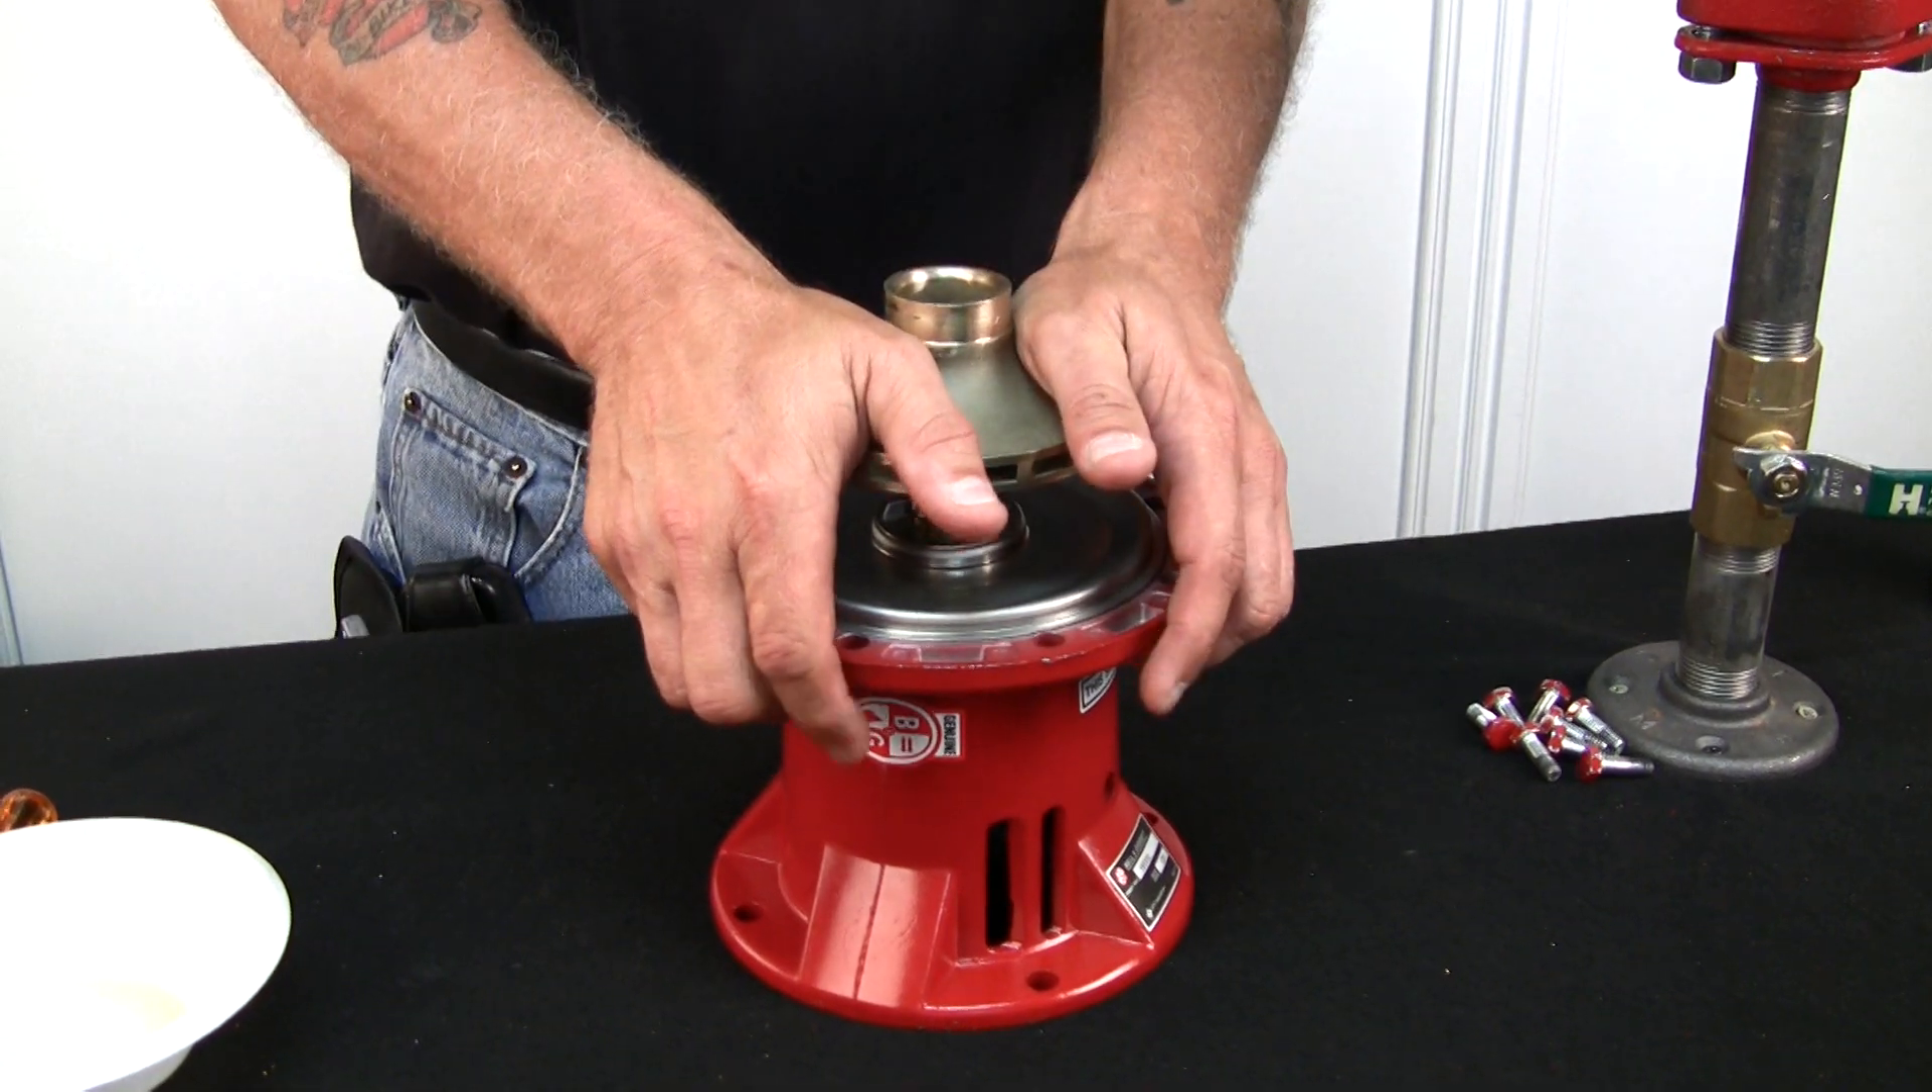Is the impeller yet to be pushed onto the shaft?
Yes.